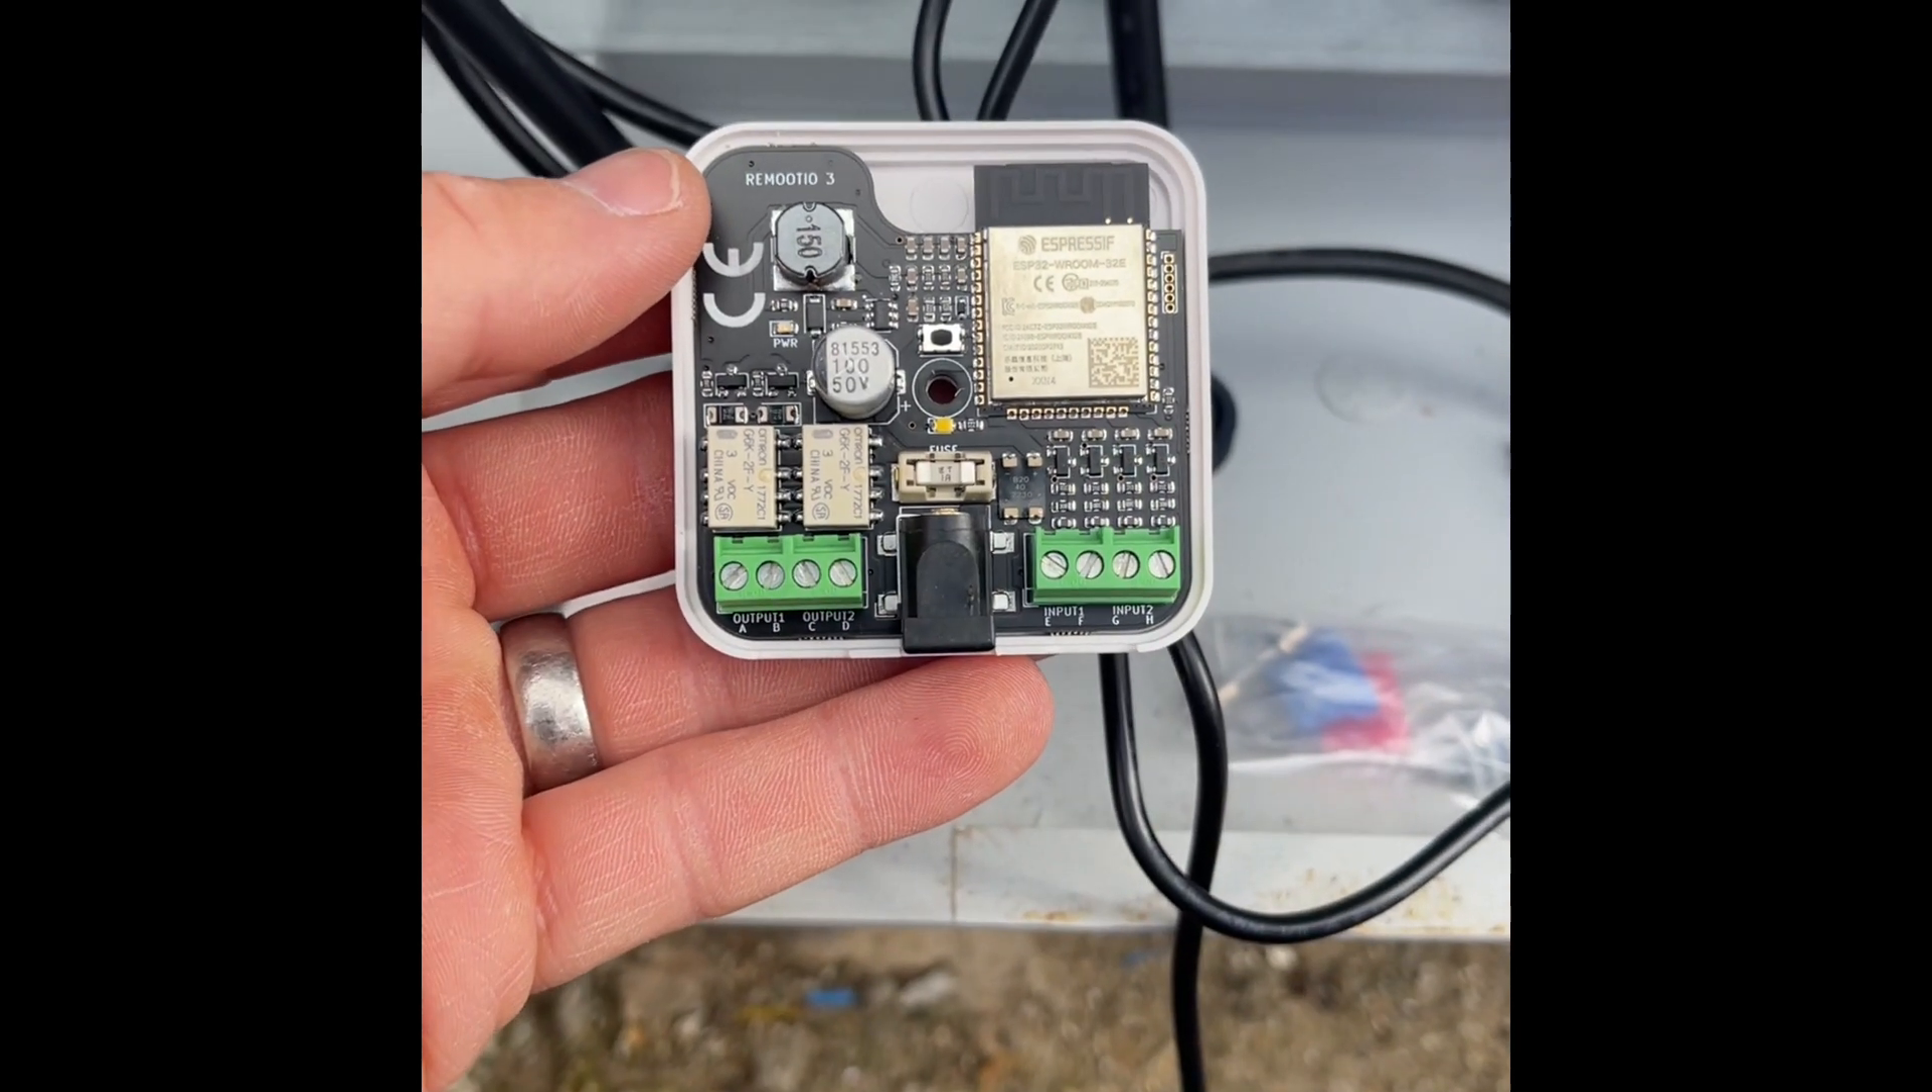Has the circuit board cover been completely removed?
Yes.